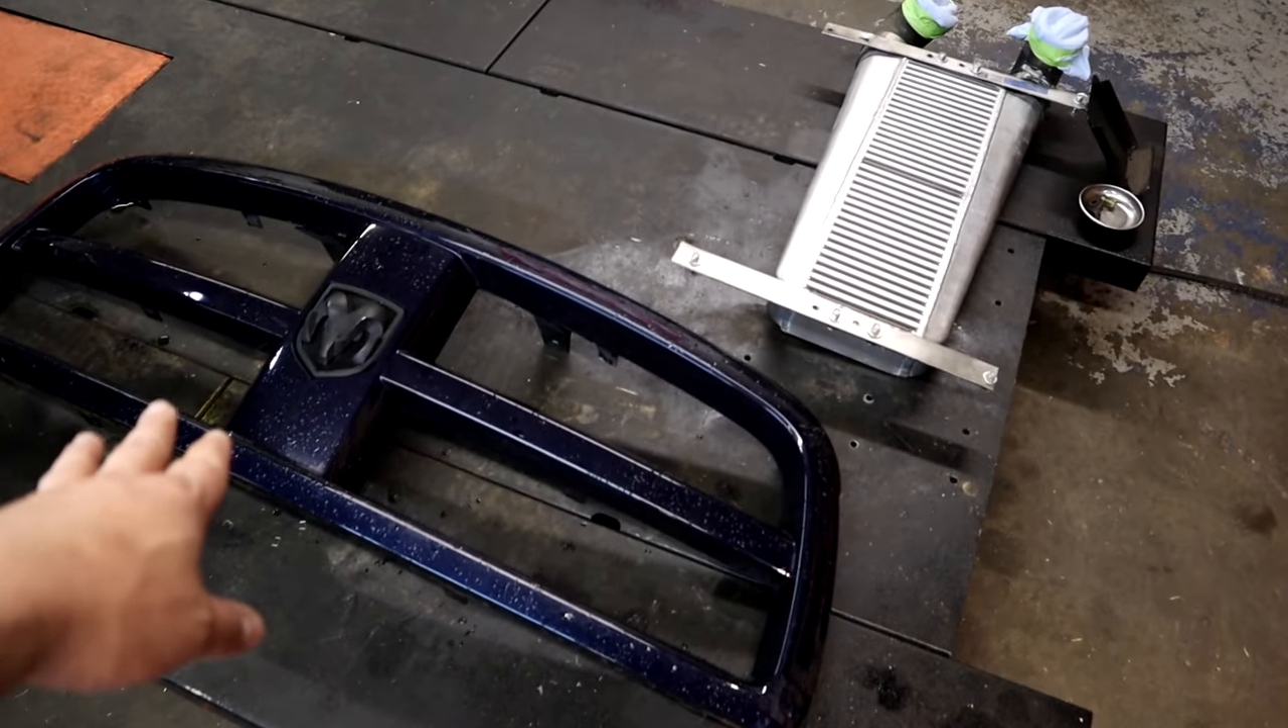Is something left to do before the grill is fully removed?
No.